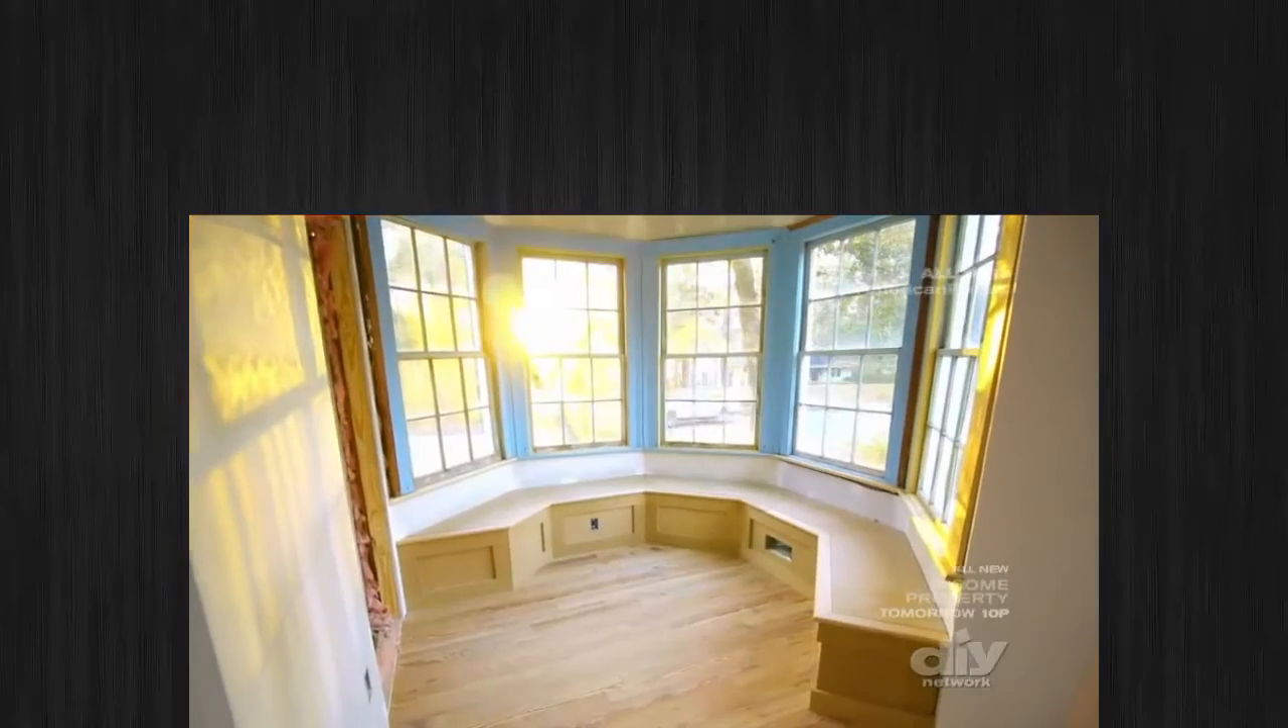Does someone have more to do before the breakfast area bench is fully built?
No.